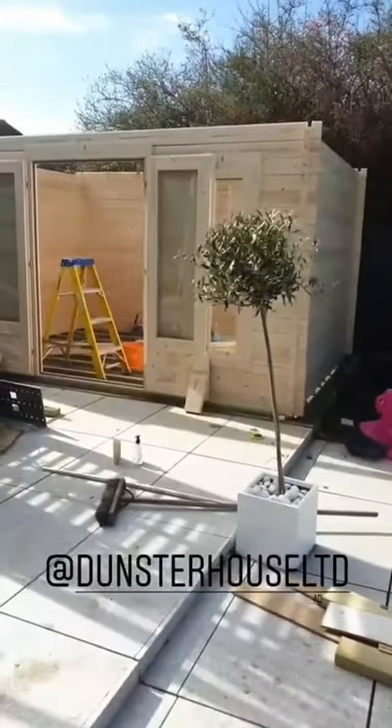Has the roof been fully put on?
No.